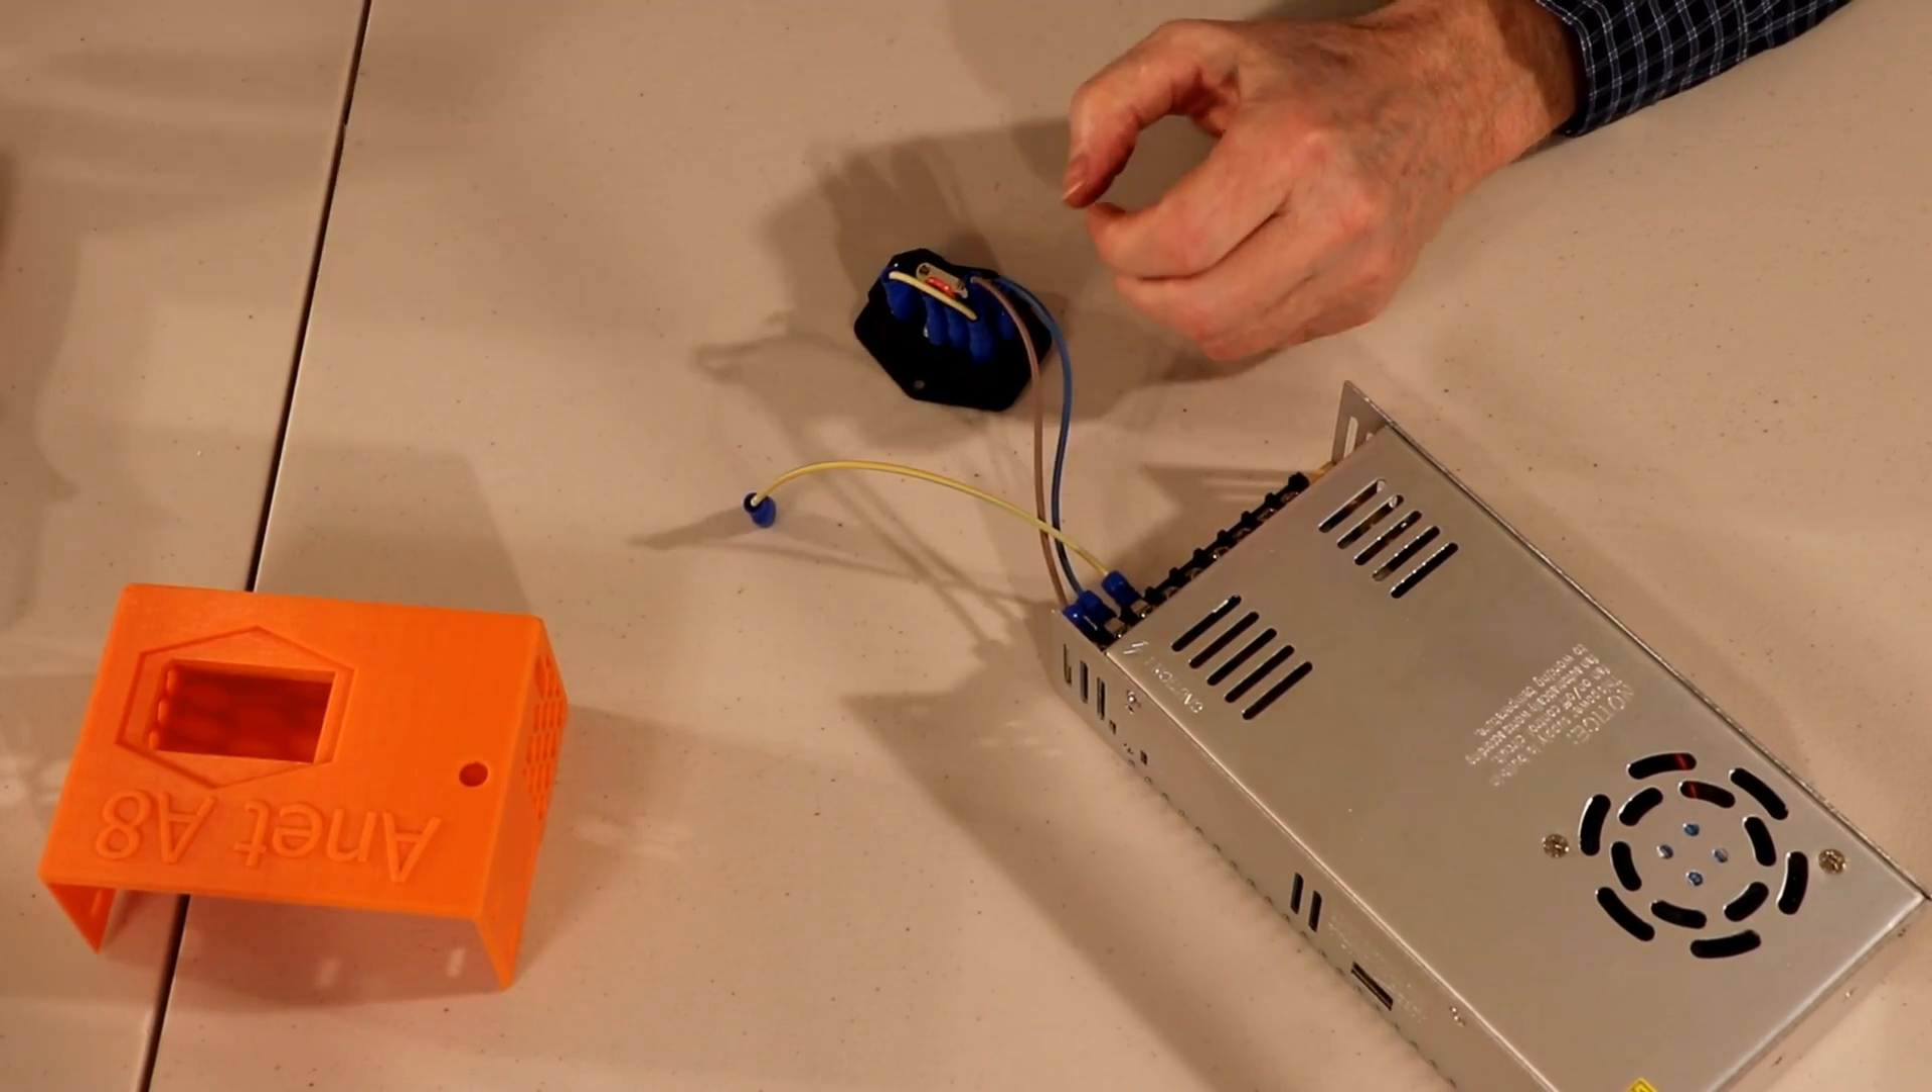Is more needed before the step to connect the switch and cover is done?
Yes.